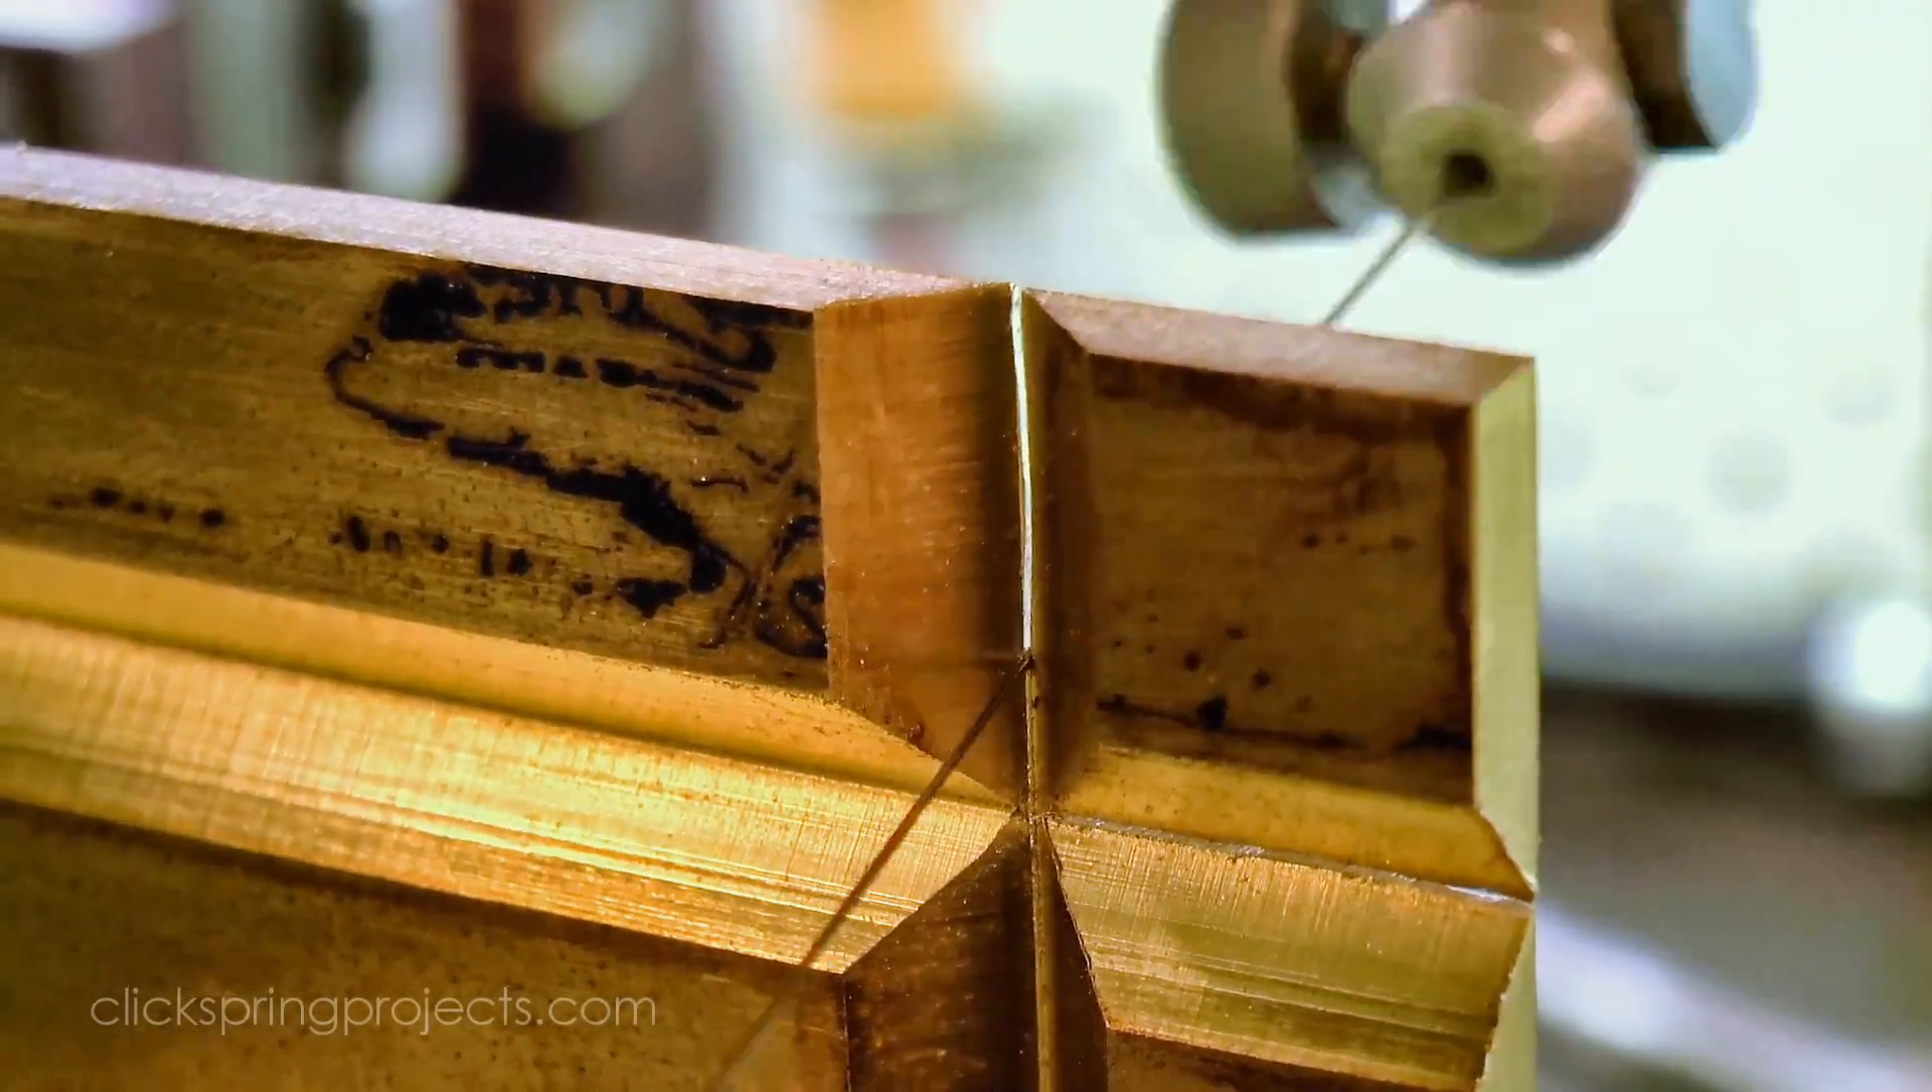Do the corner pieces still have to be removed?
Yes.